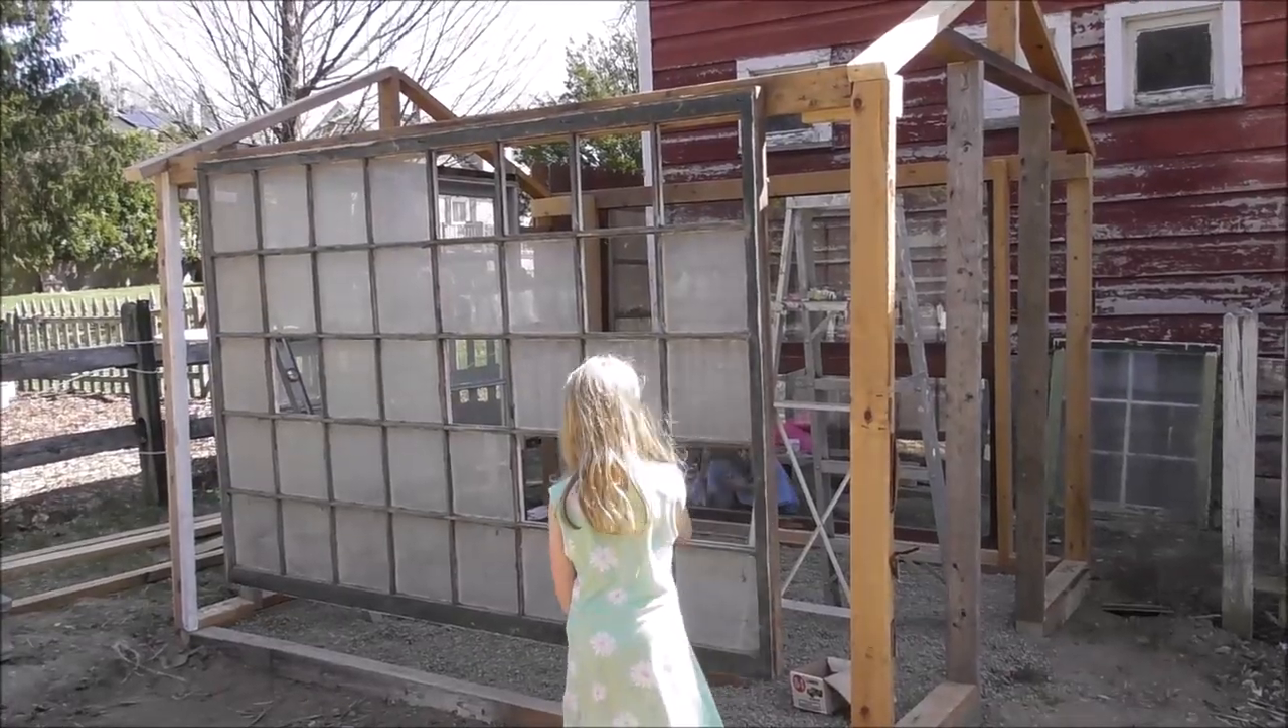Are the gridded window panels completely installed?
No.